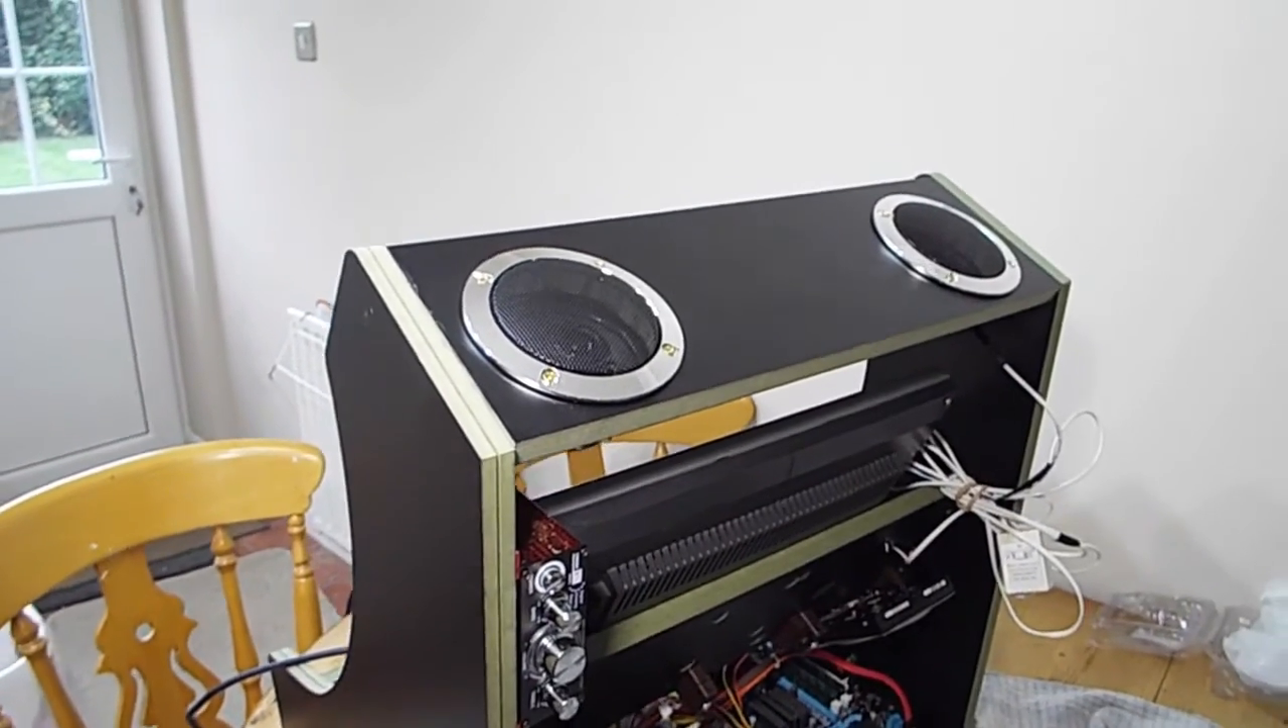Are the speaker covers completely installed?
Yes.